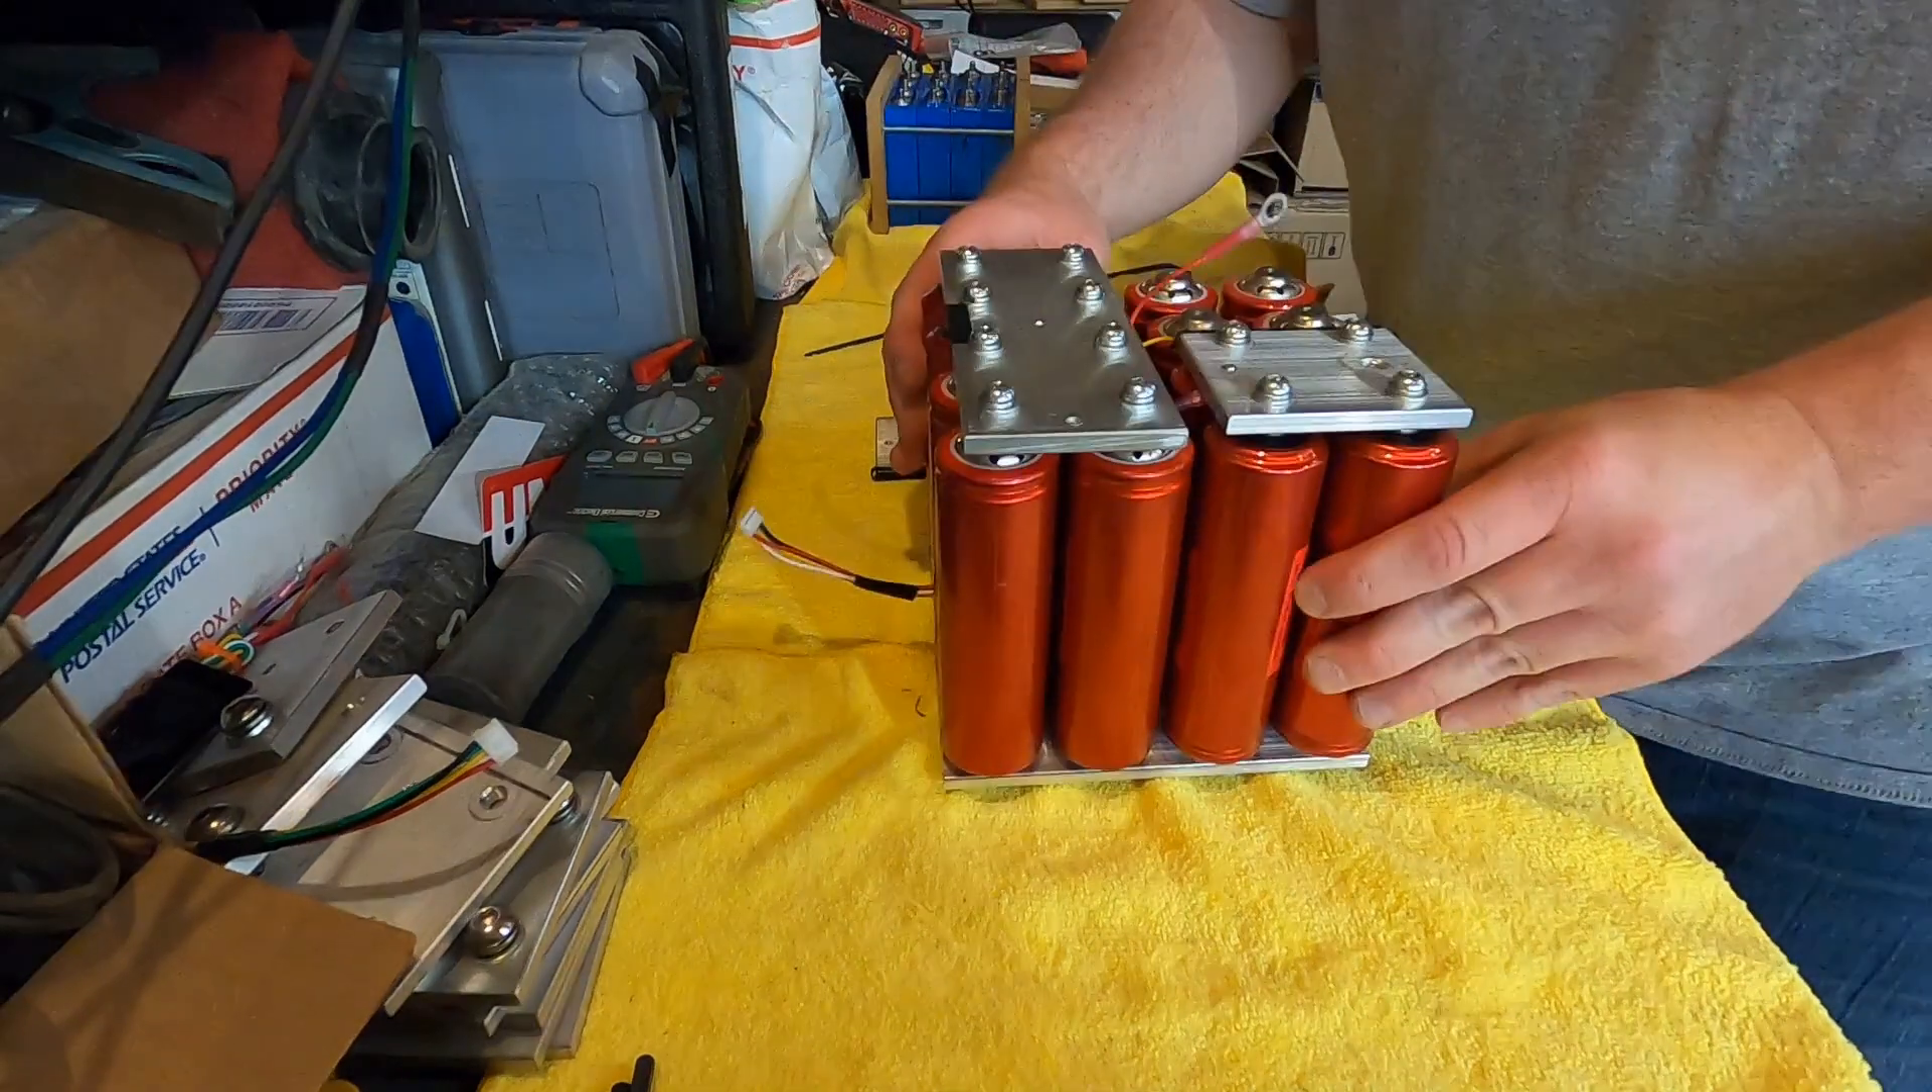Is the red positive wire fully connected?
No.